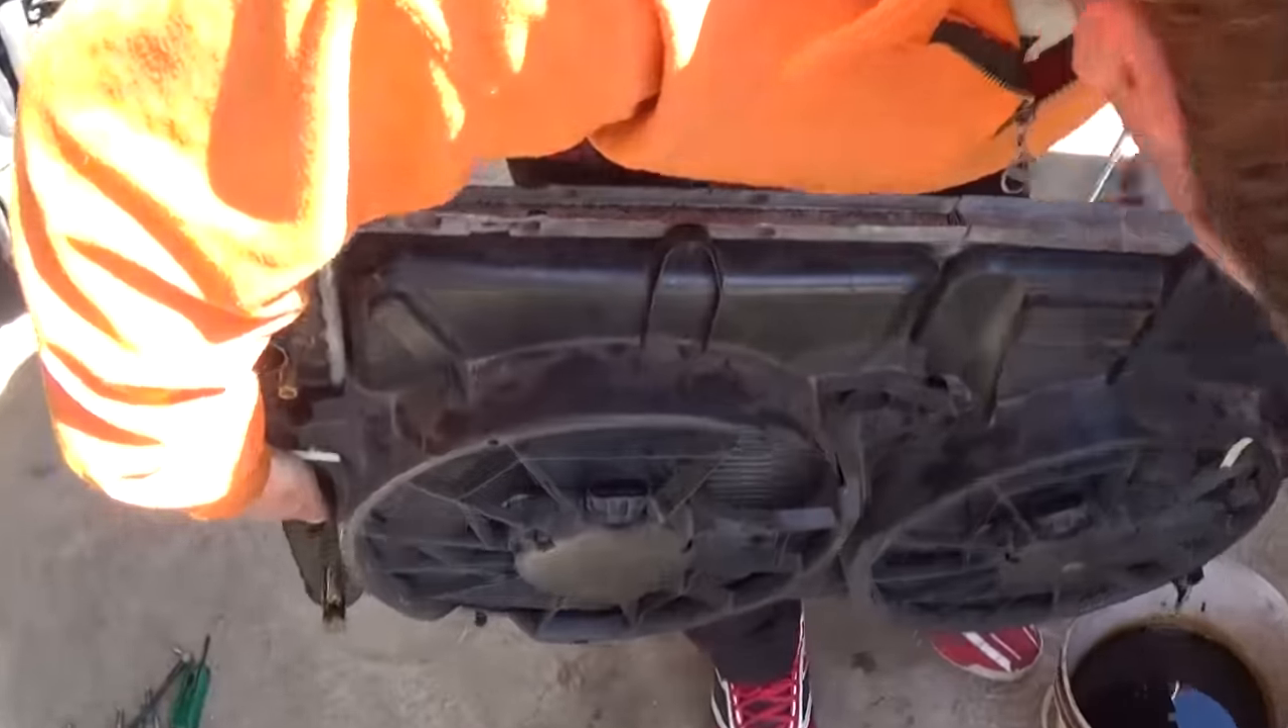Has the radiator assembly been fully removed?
Yes.